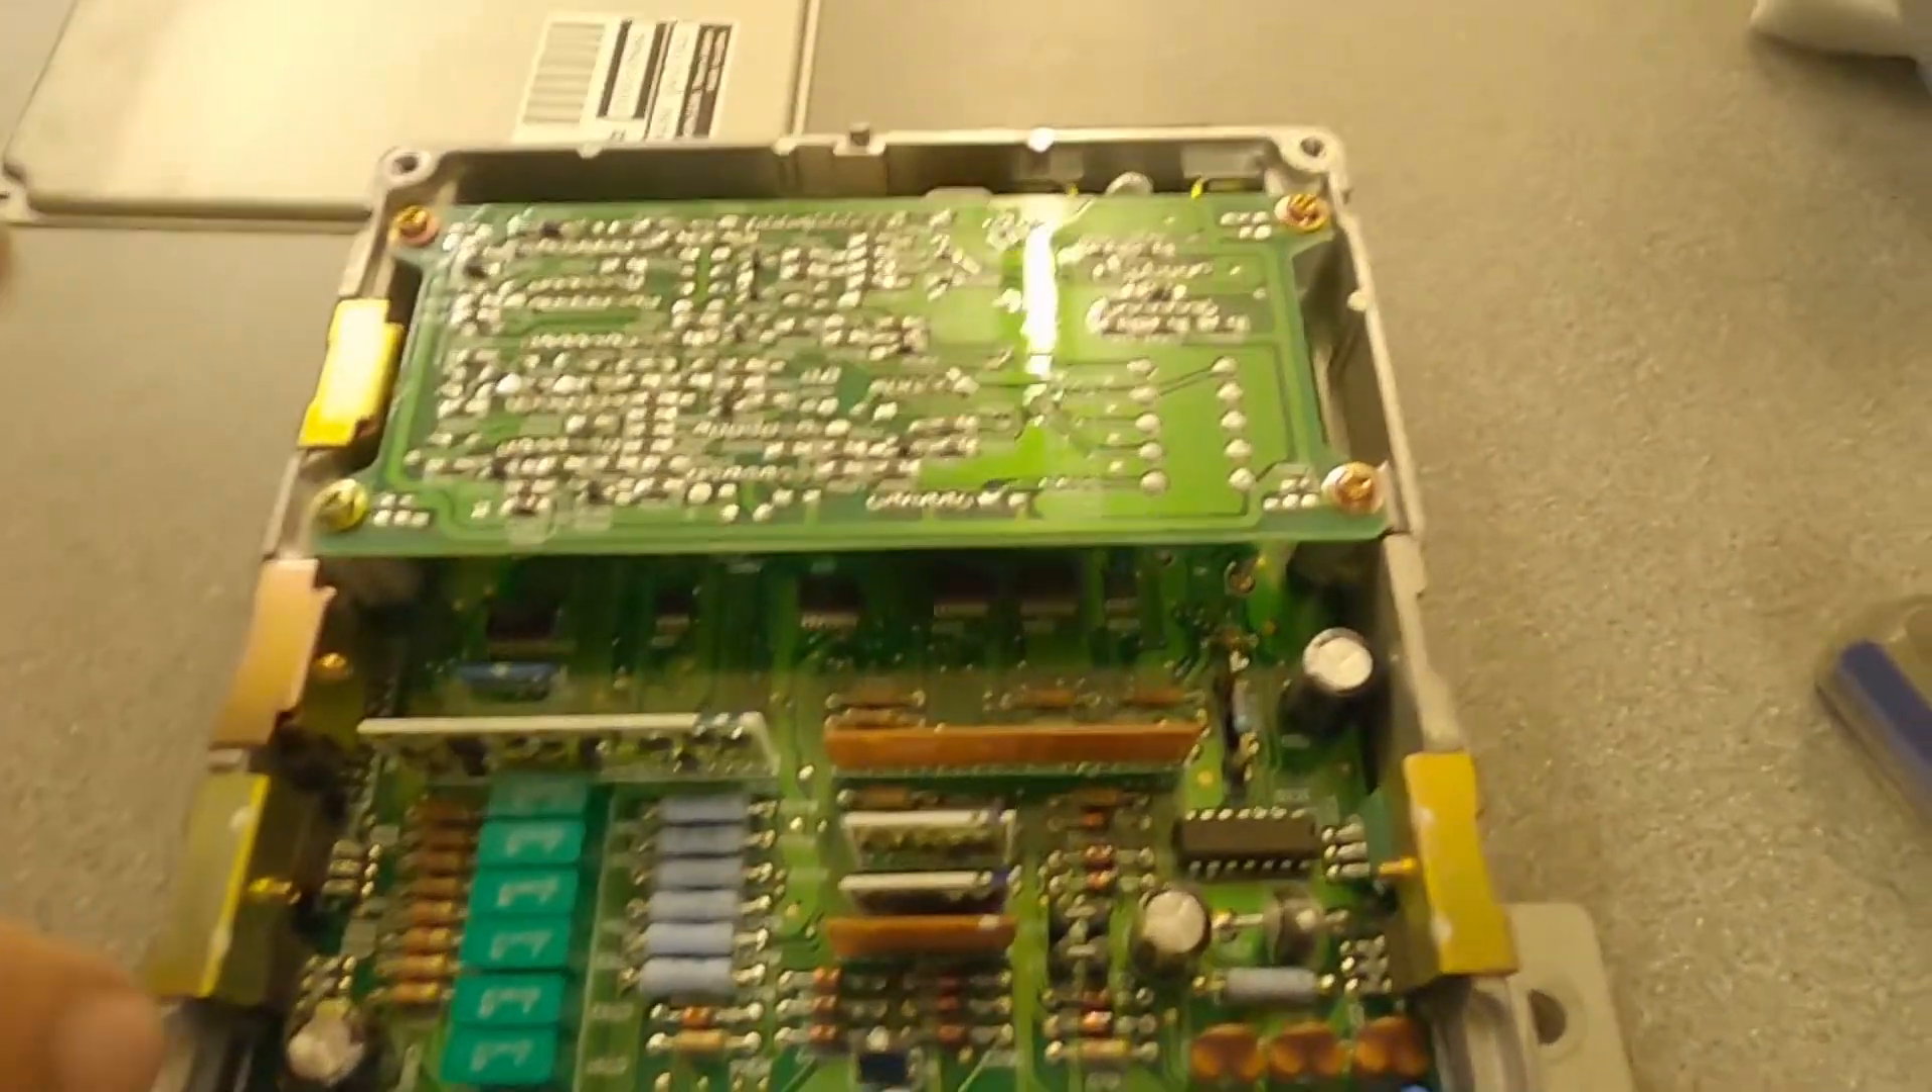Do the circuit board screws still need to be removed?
Yes.